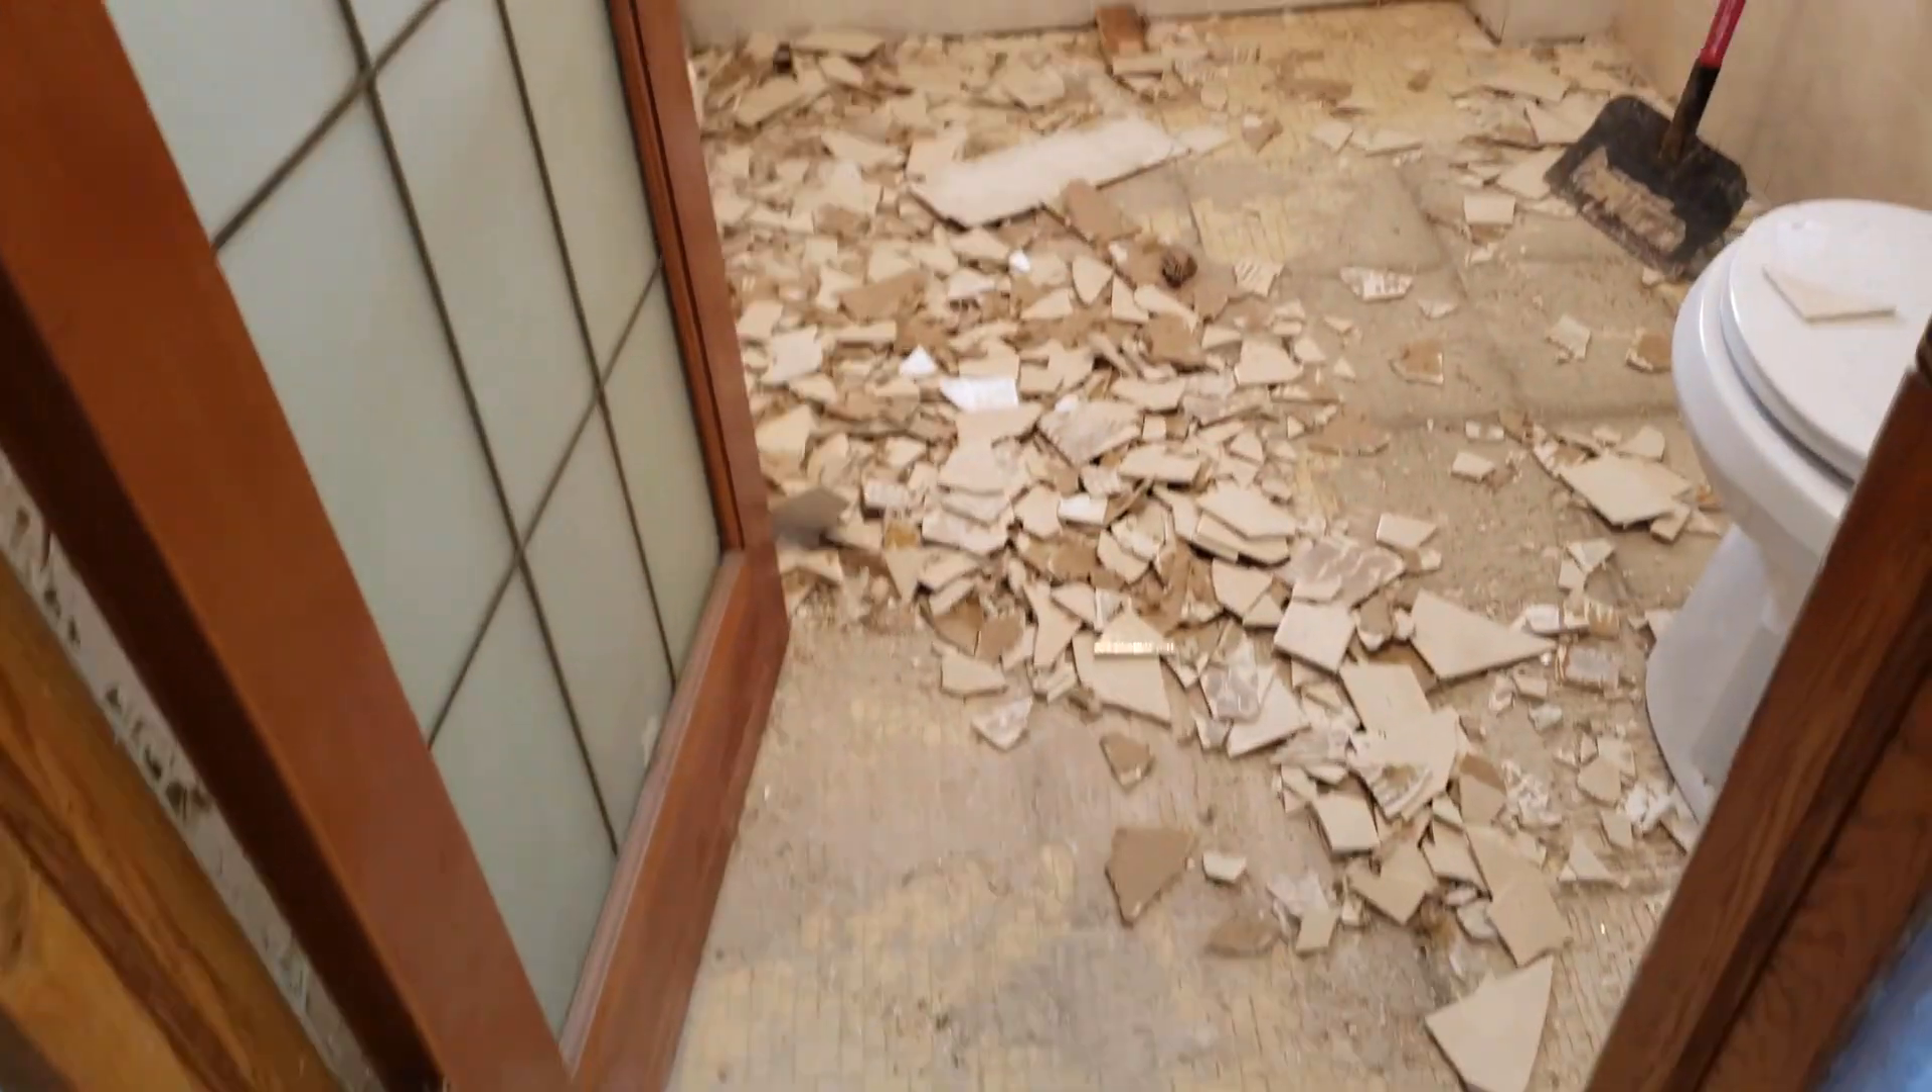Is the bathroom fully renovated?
No.